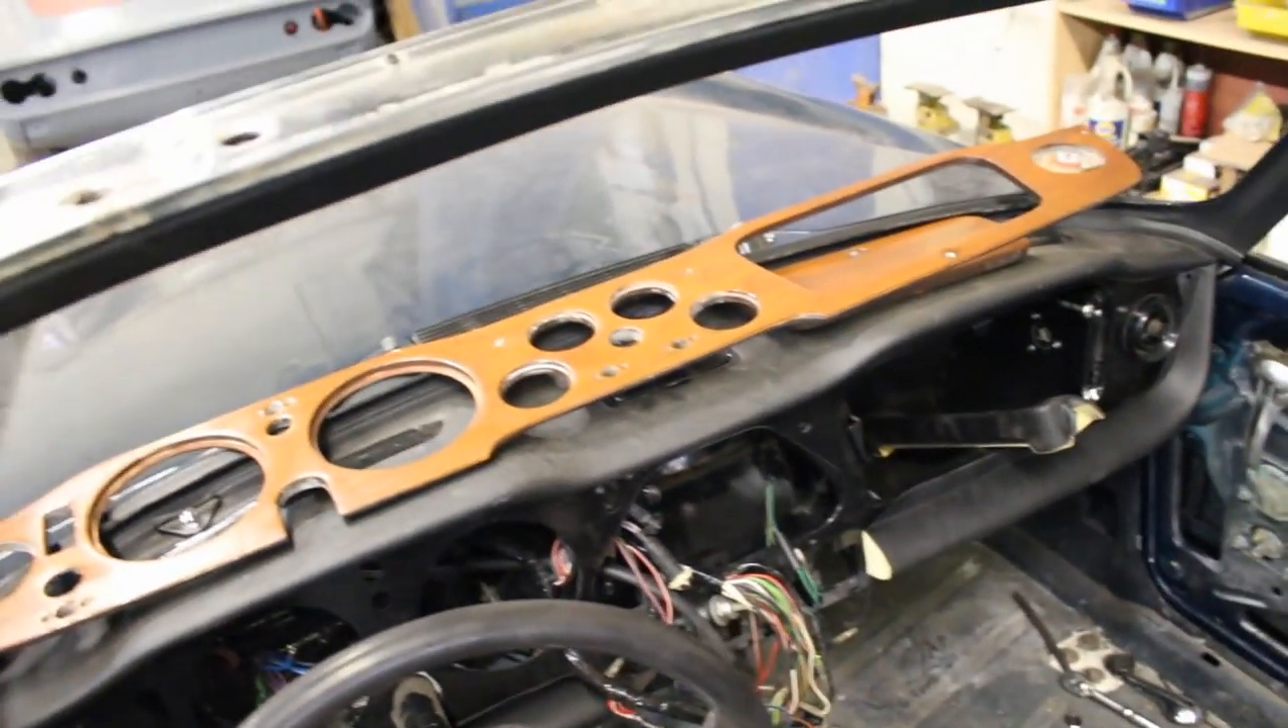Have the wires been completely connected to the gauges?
No.